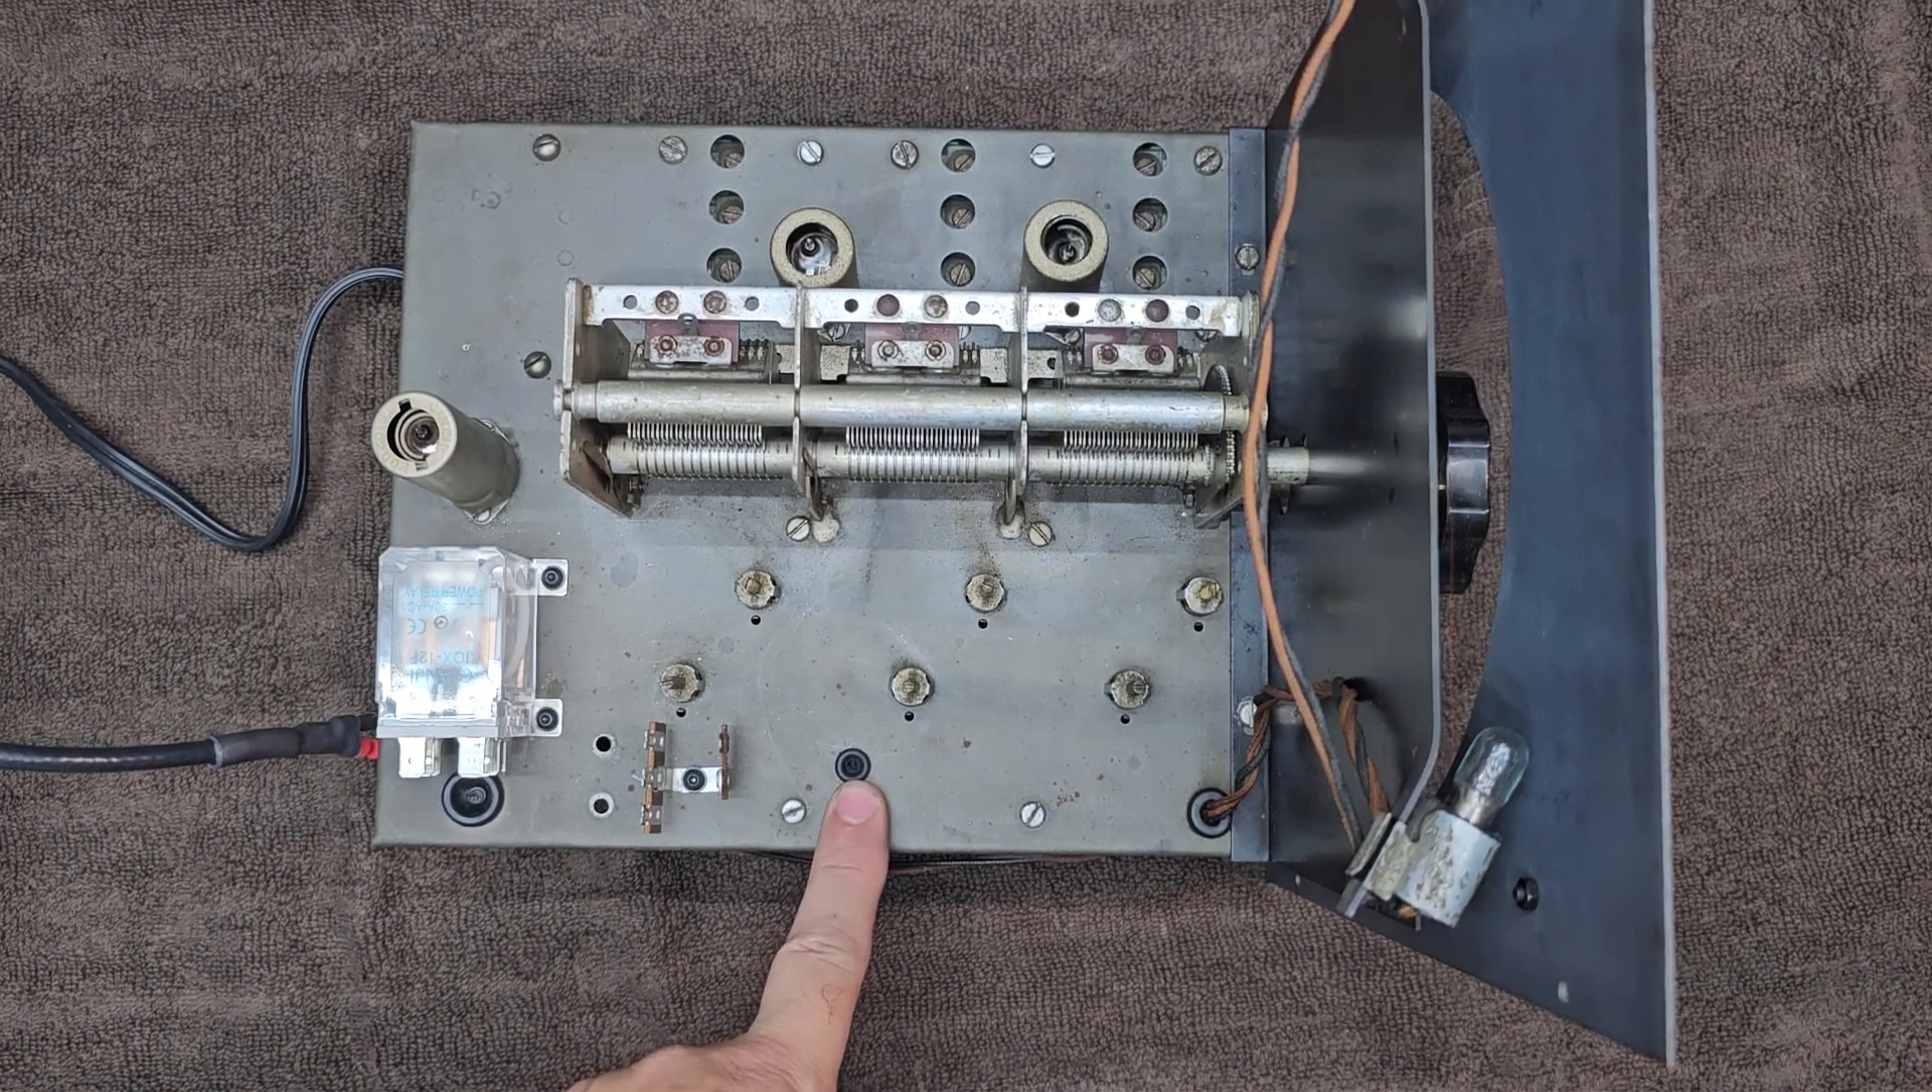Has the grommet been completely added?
Yes.